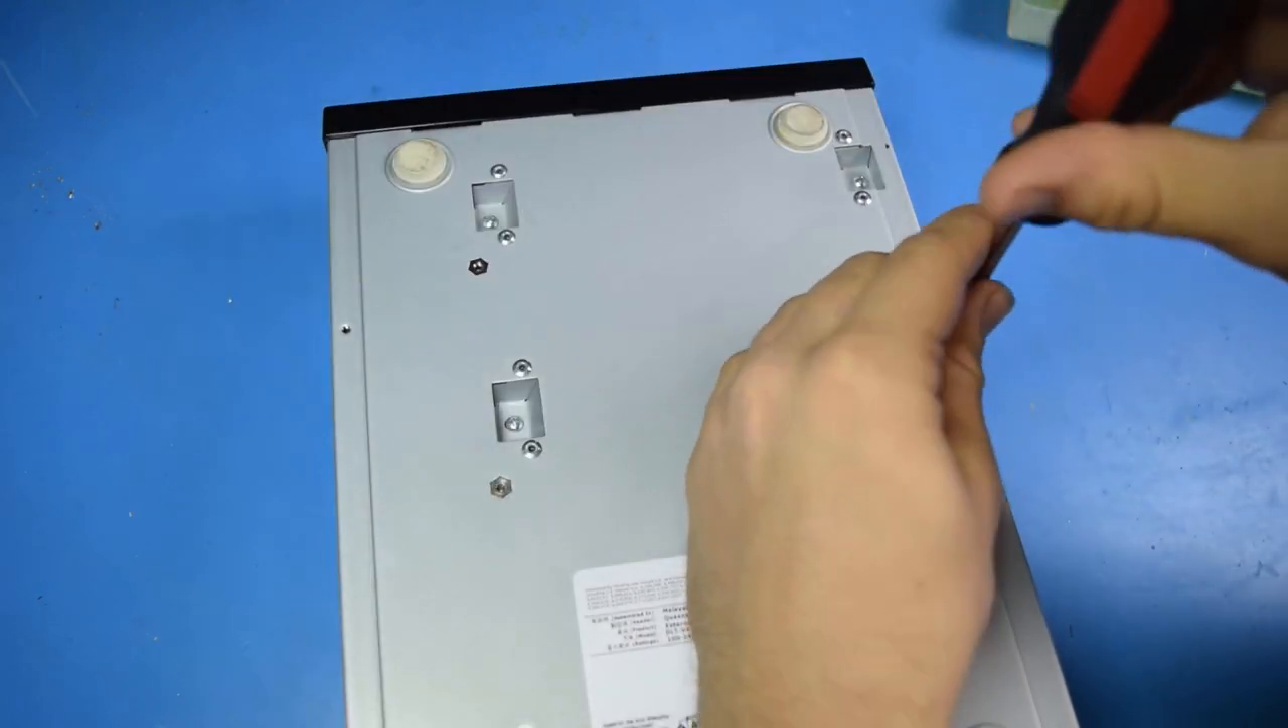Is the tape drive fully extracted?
No.